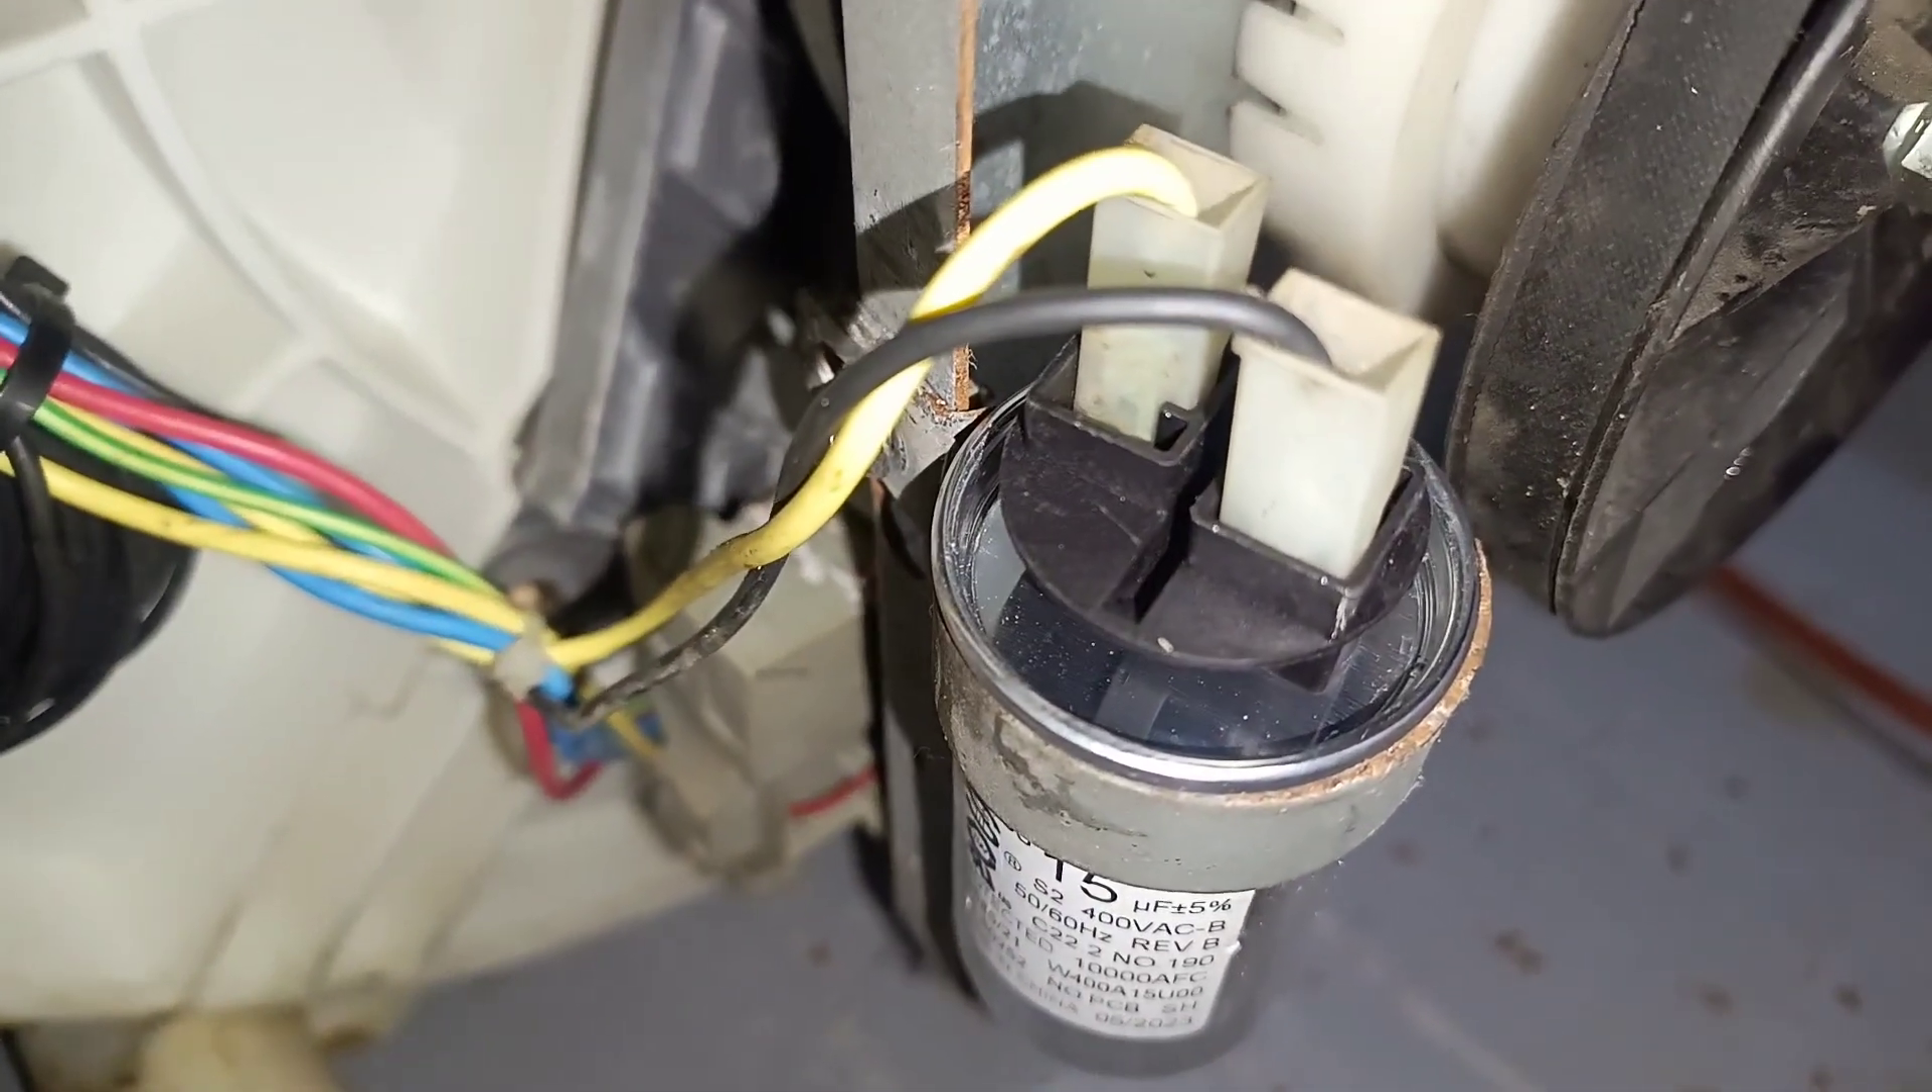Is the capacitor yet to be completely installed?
No.